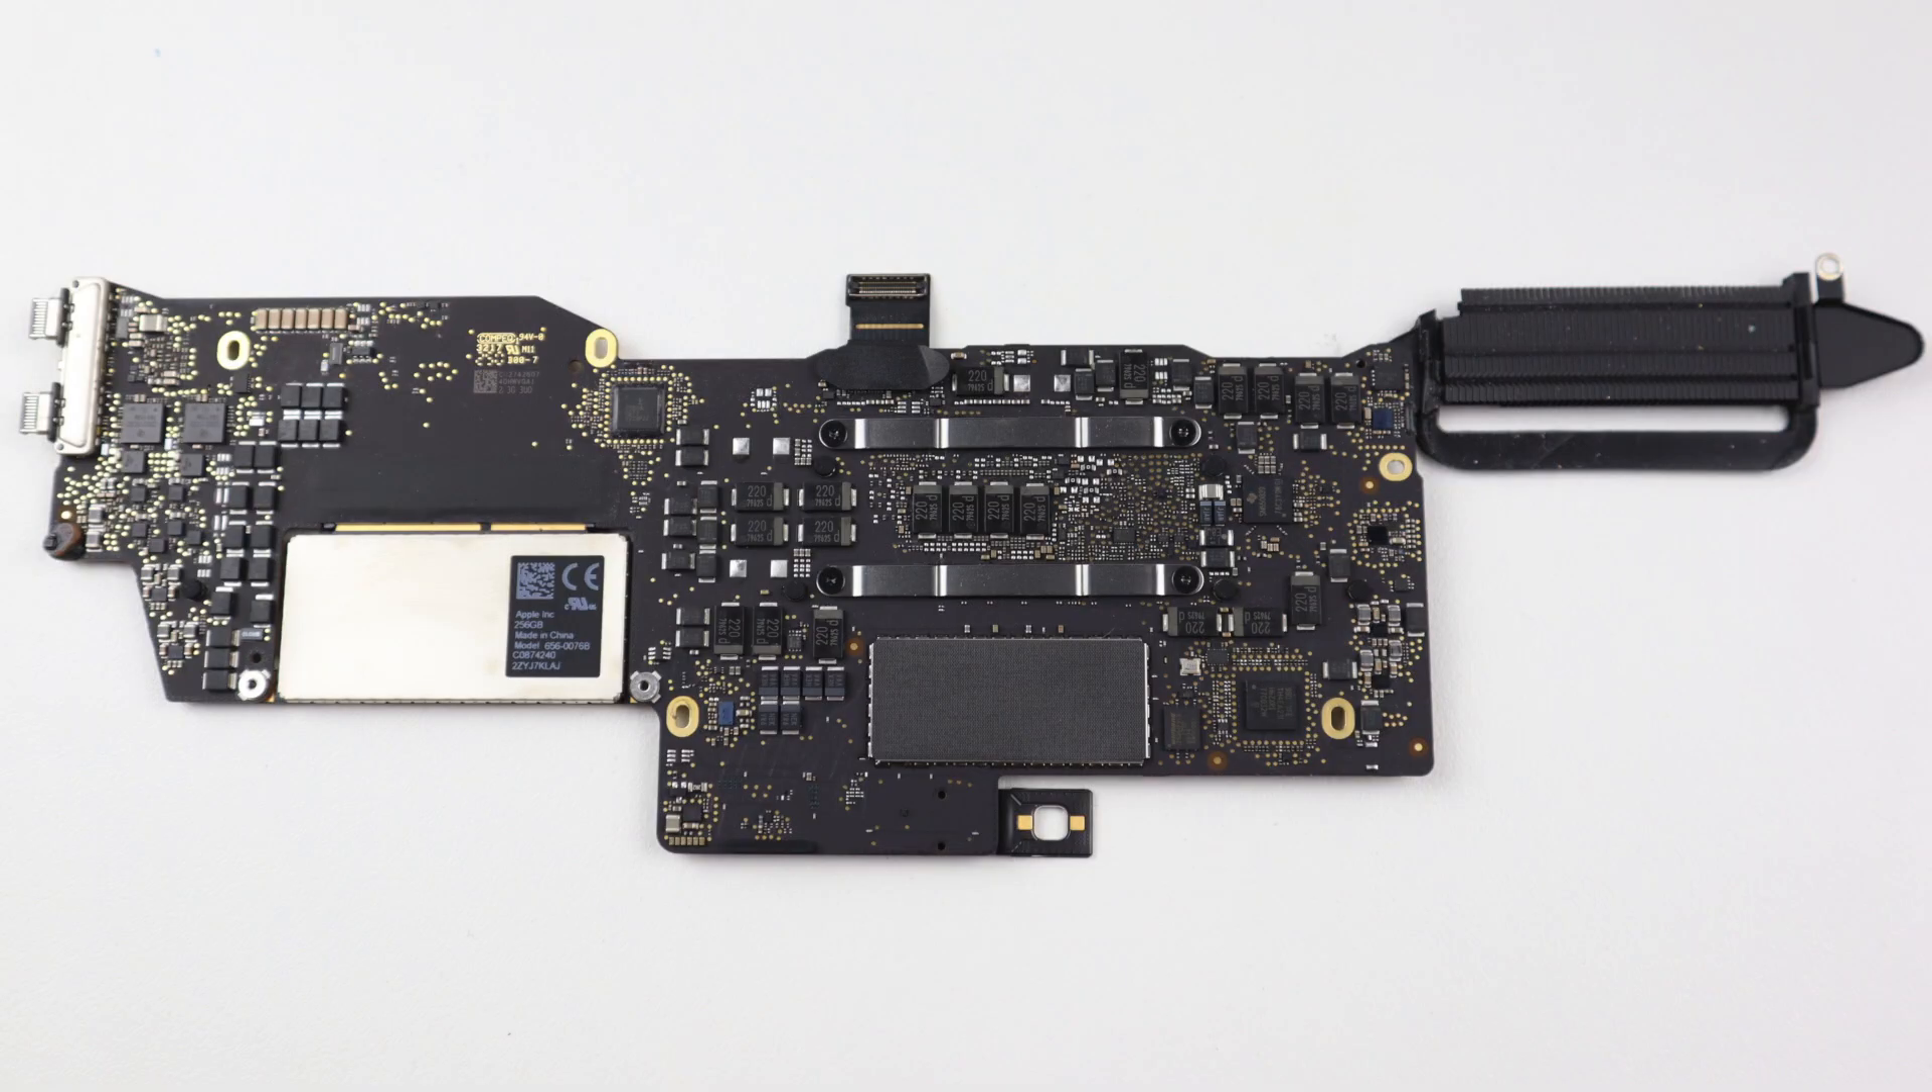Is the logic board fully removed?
Yes.